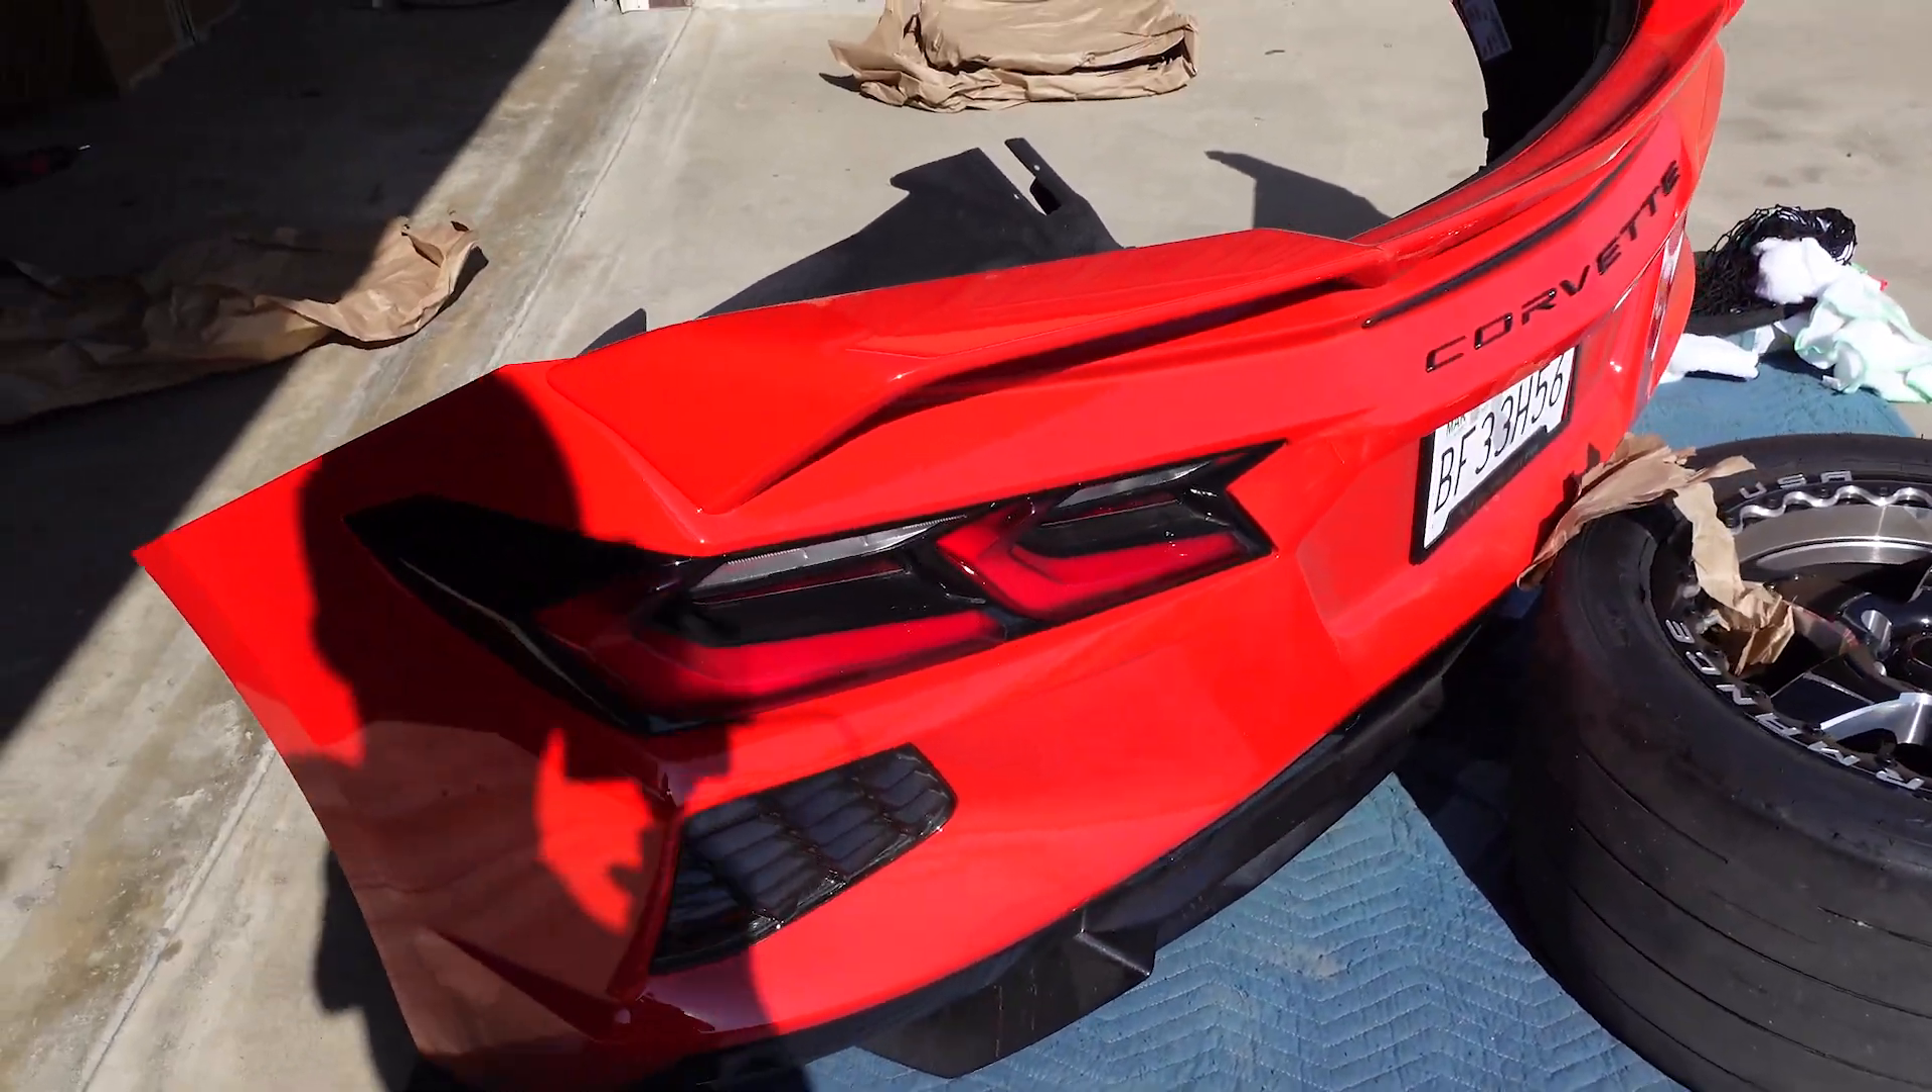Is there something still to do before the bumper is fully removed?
No.